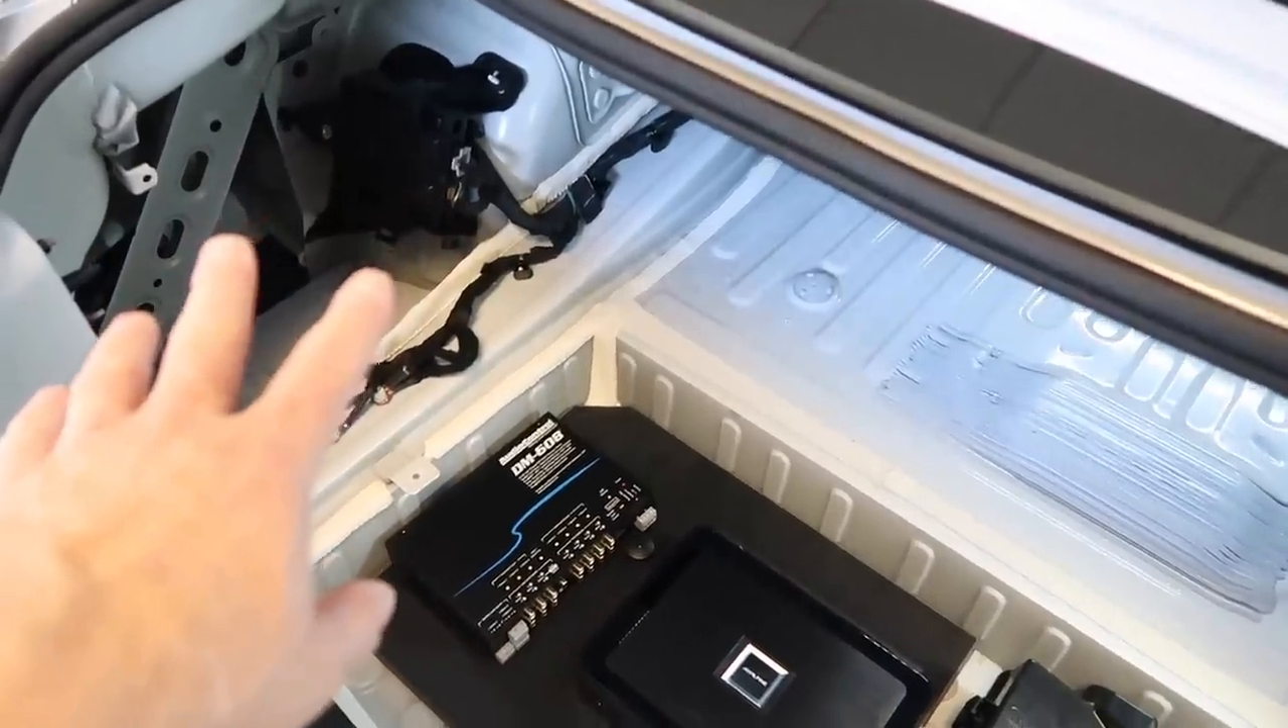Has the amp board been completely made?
Yes.